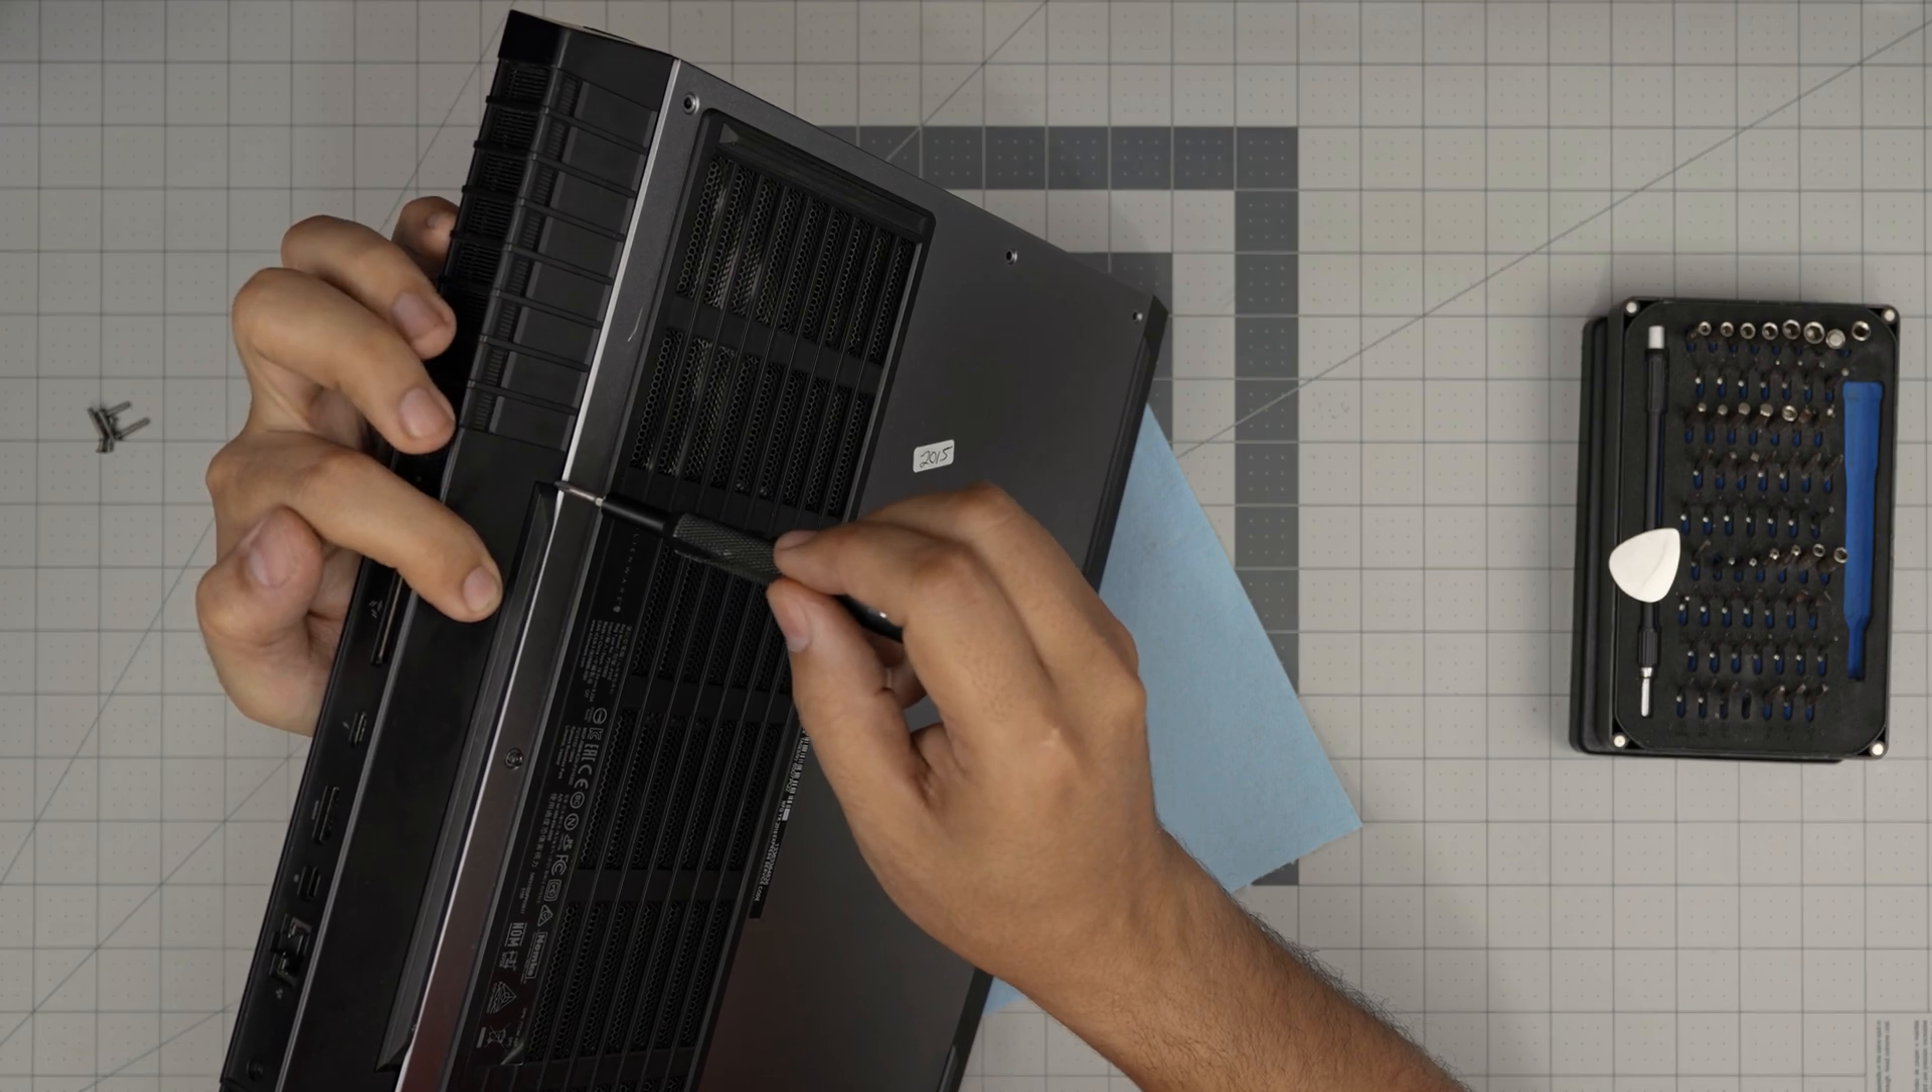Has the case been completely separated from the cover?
No.